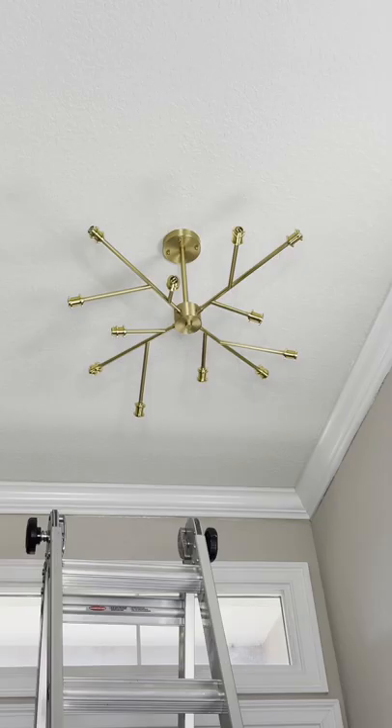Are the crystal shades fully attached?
No.